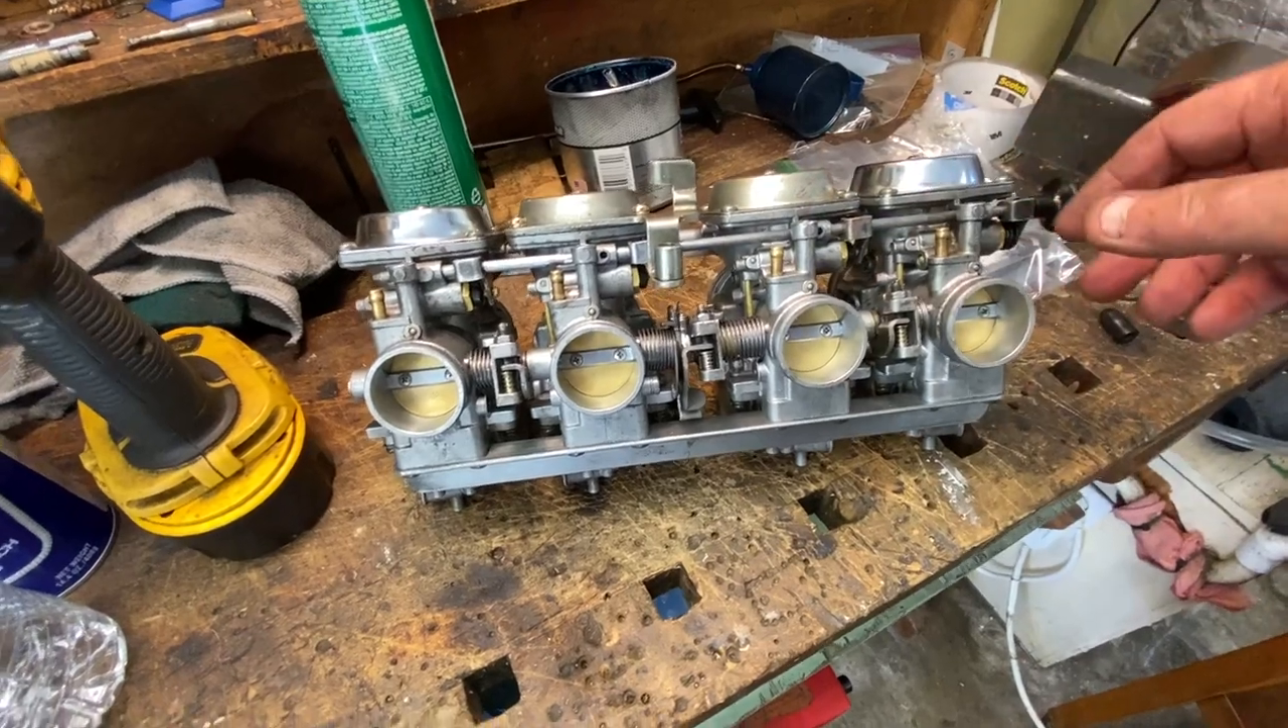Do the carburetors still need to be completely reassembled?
No.